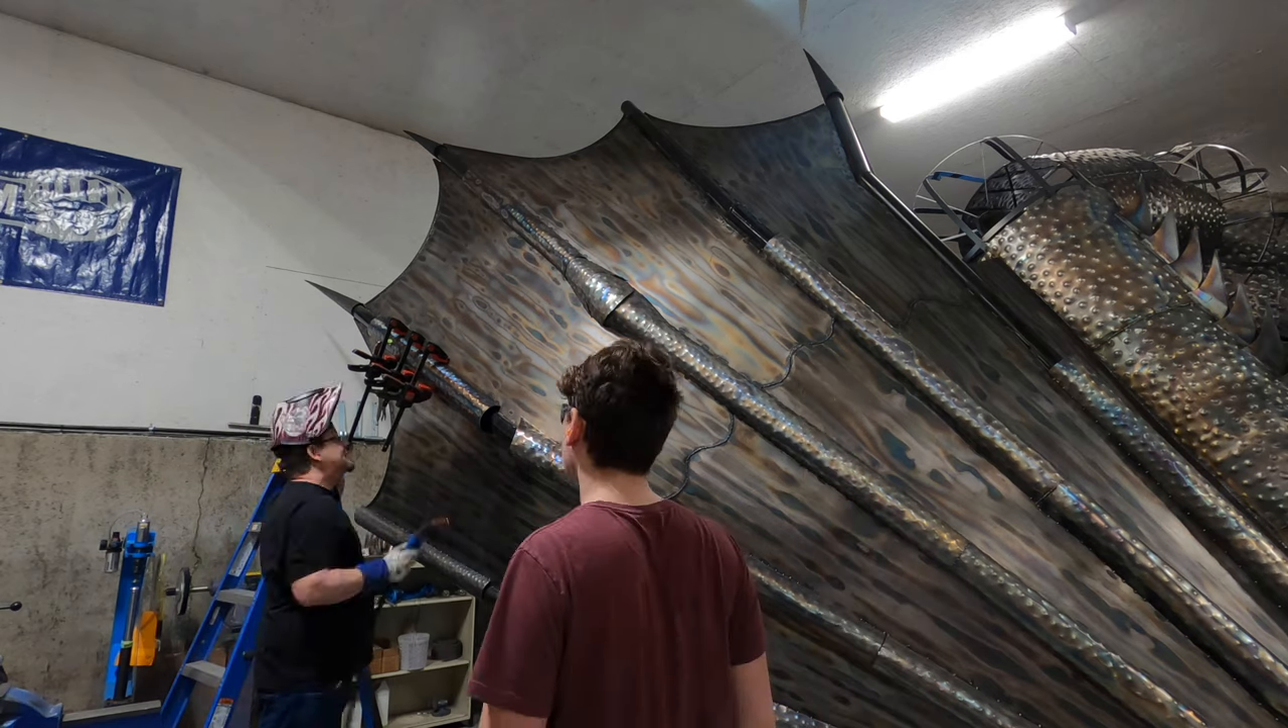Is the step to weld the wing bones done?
No.